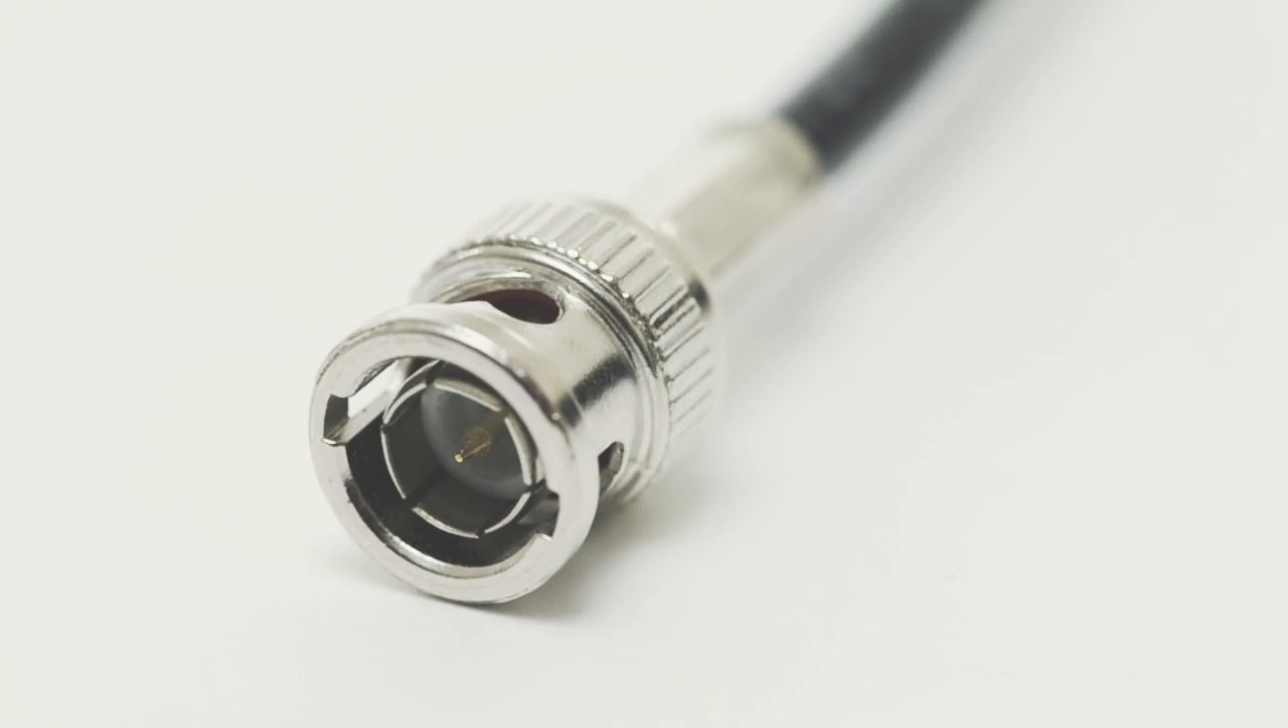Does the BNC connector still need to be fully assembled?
No.